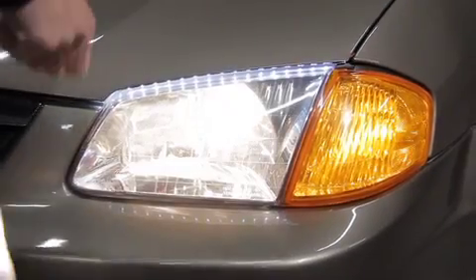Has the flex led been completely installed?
Yes.